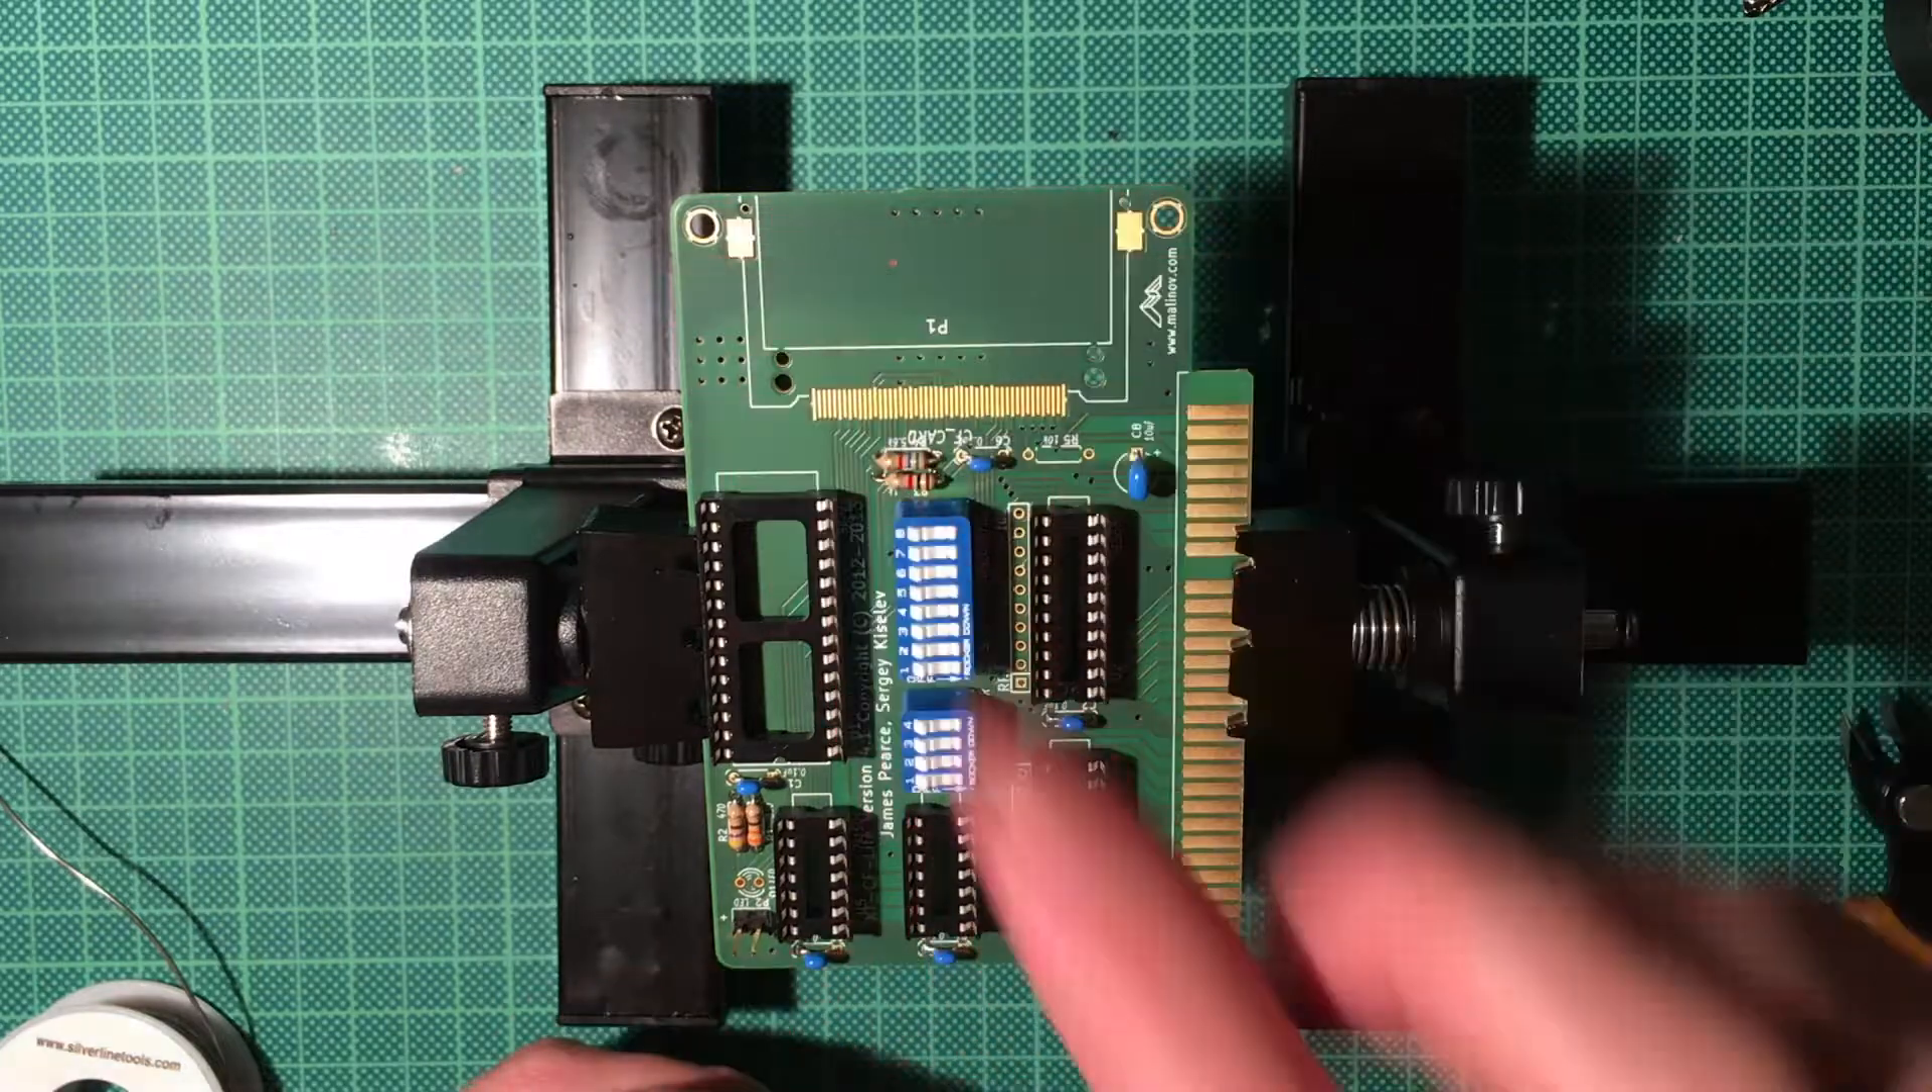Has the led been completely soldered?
No.